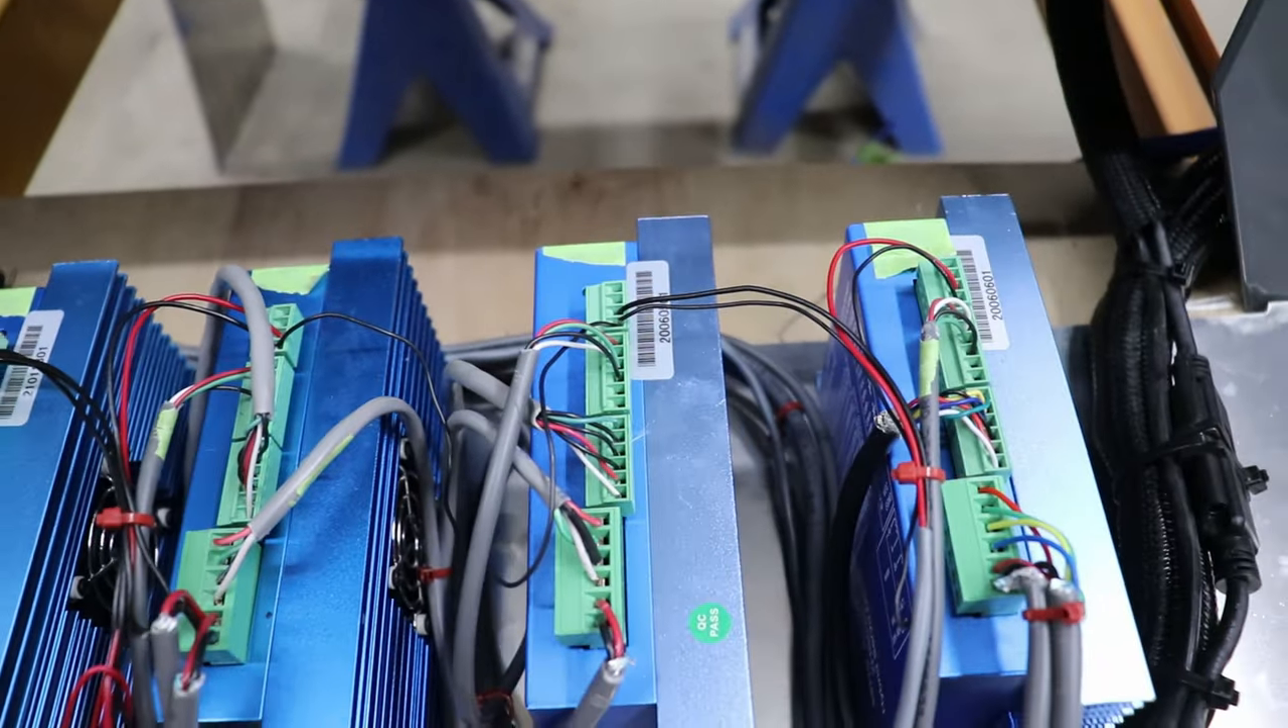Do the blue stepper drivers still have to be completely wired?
No.